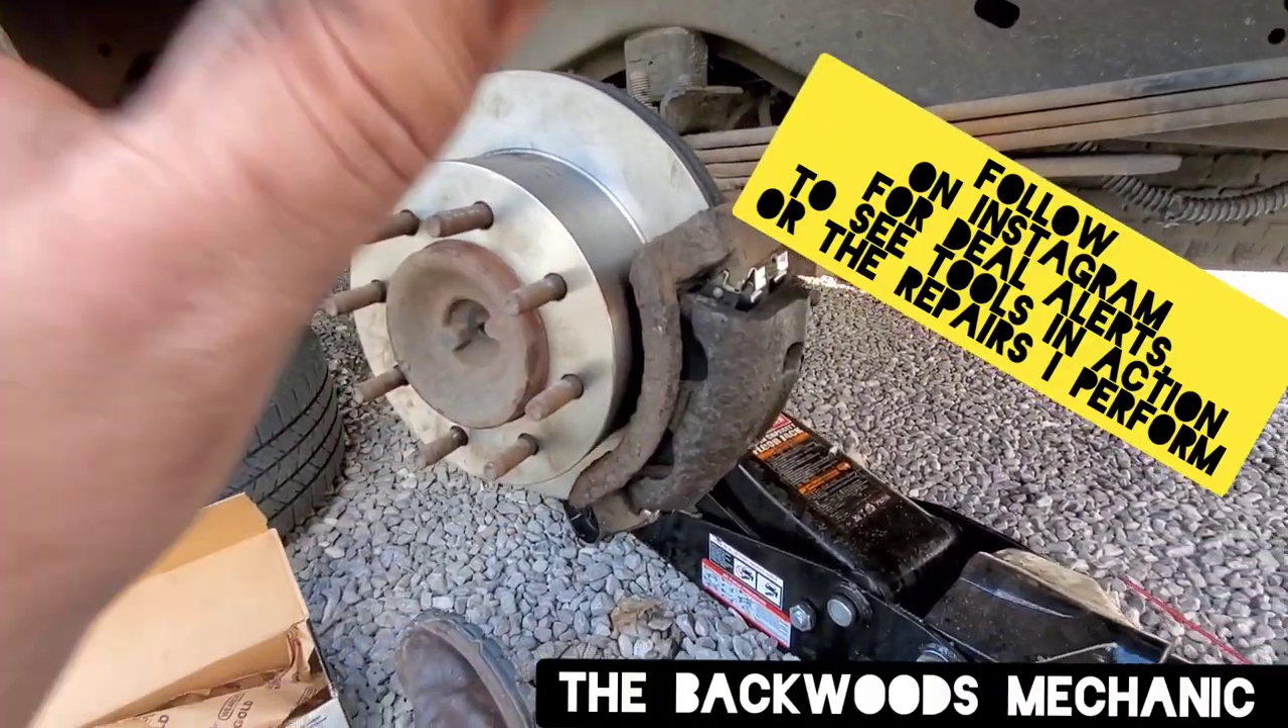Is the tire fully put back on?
No.